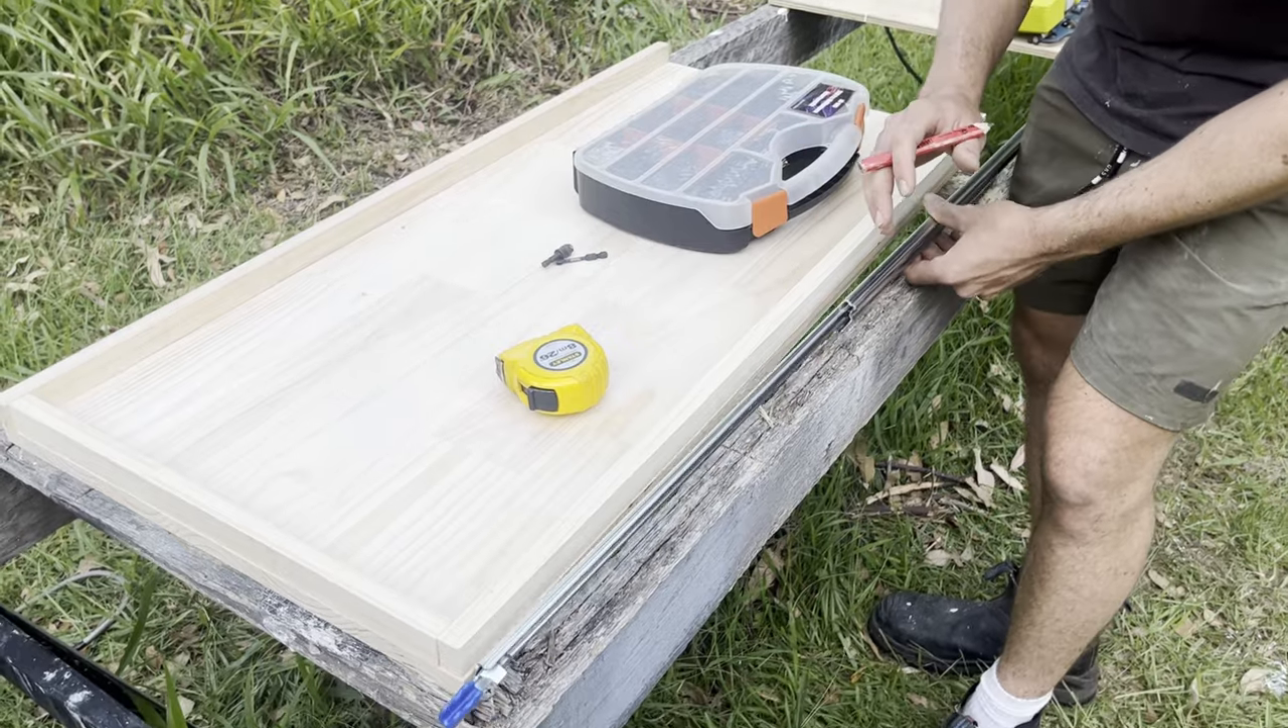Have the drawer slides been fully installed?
No.